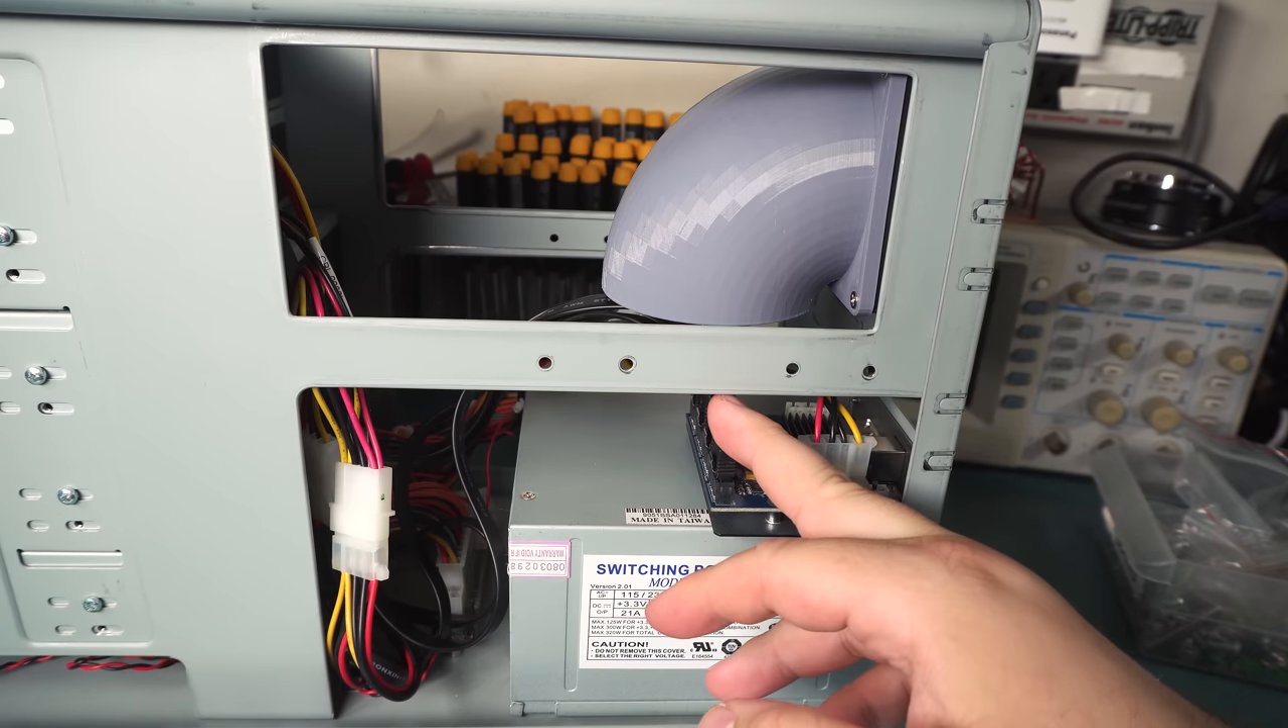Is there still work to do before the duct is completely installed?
No.